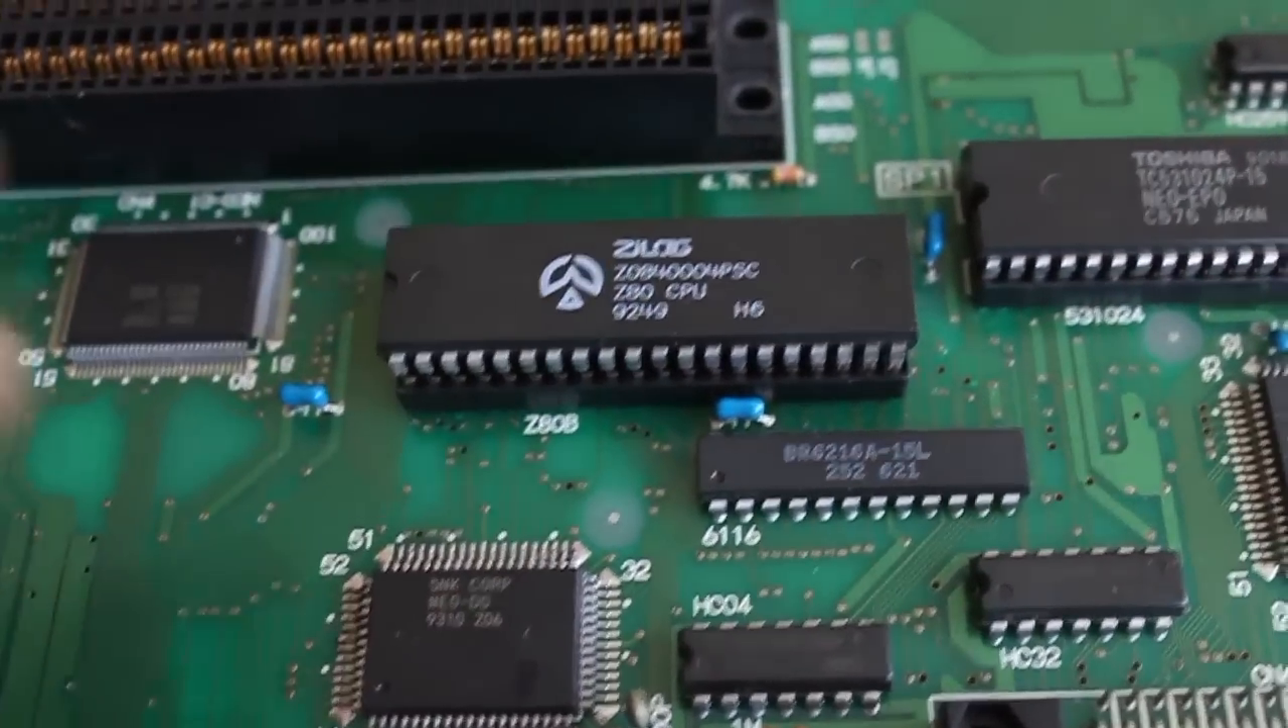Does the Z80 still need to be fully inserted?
No.